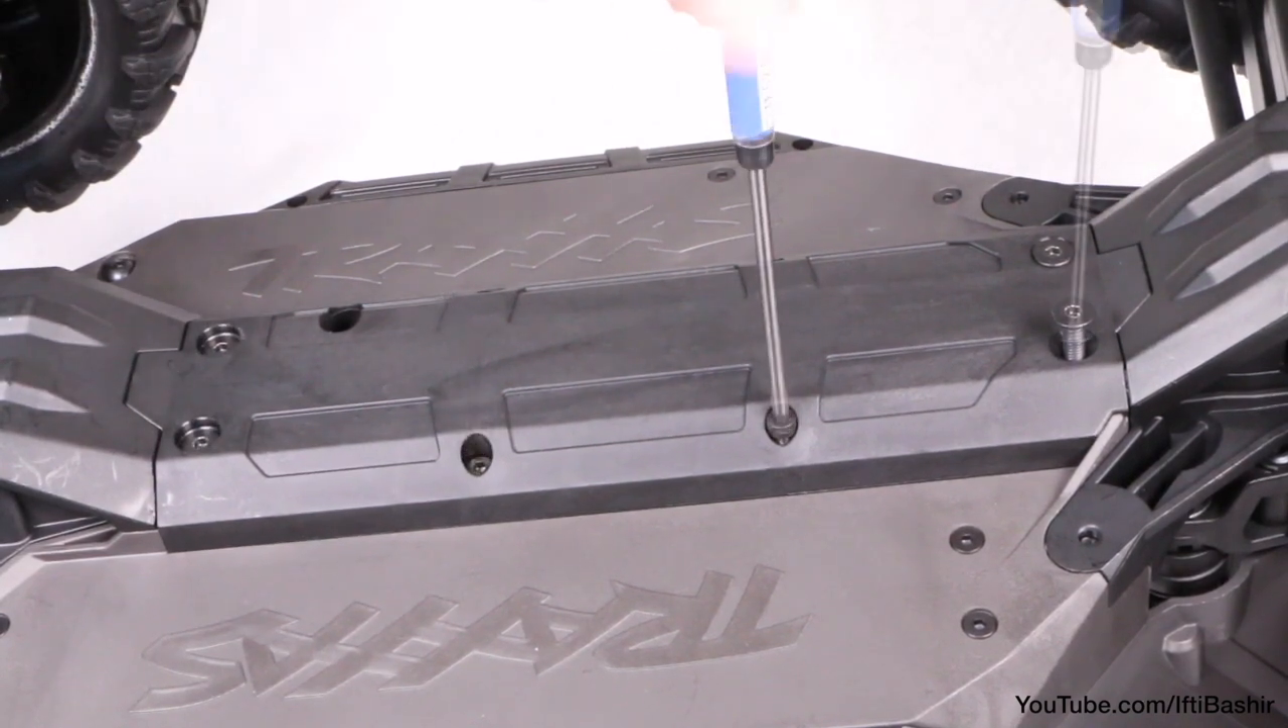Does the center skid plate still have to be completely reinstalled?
Yes.